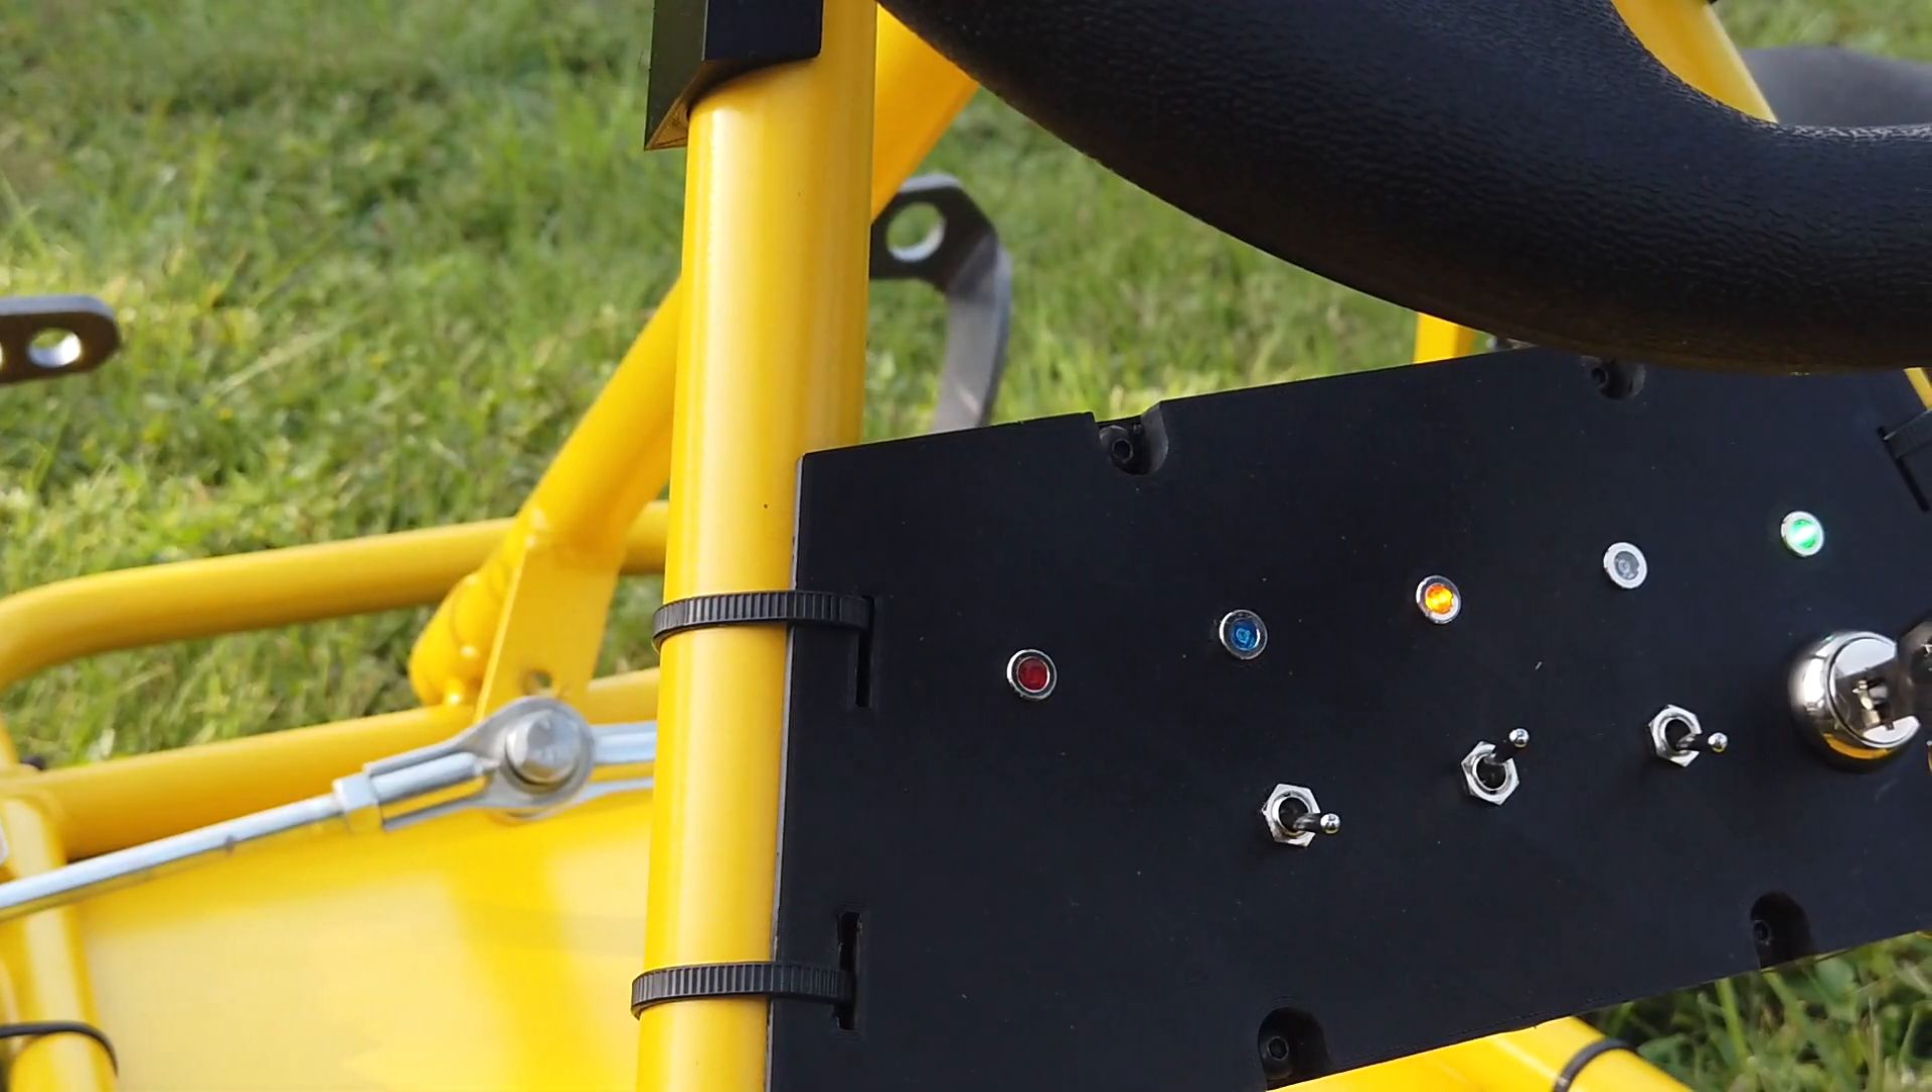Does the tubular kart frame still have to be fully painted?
No.